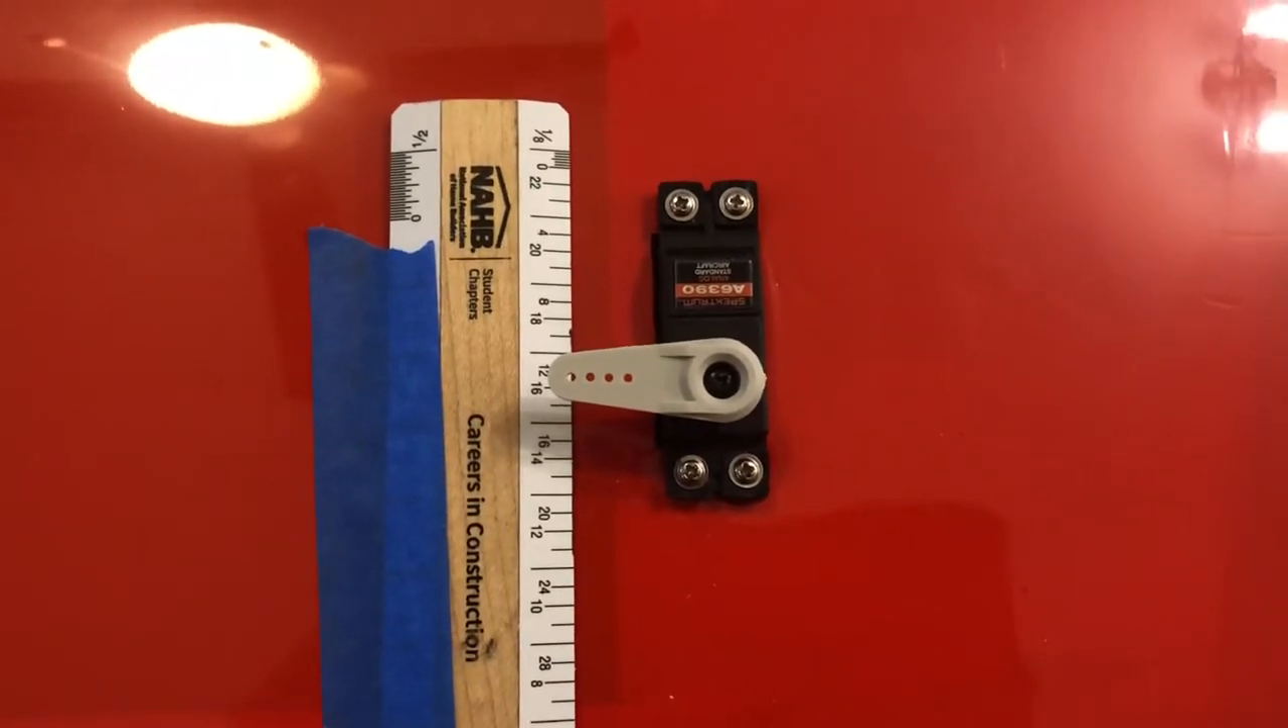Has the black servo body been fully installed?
Yes.